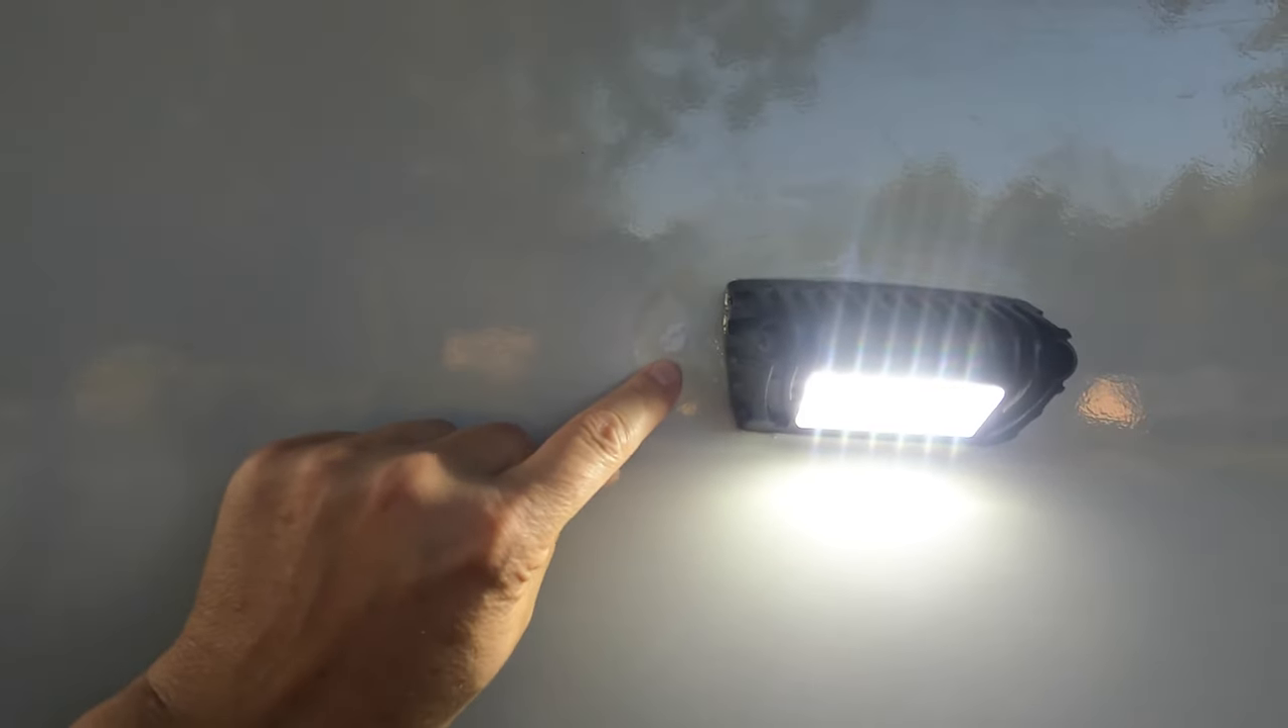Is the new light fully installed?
Yes.